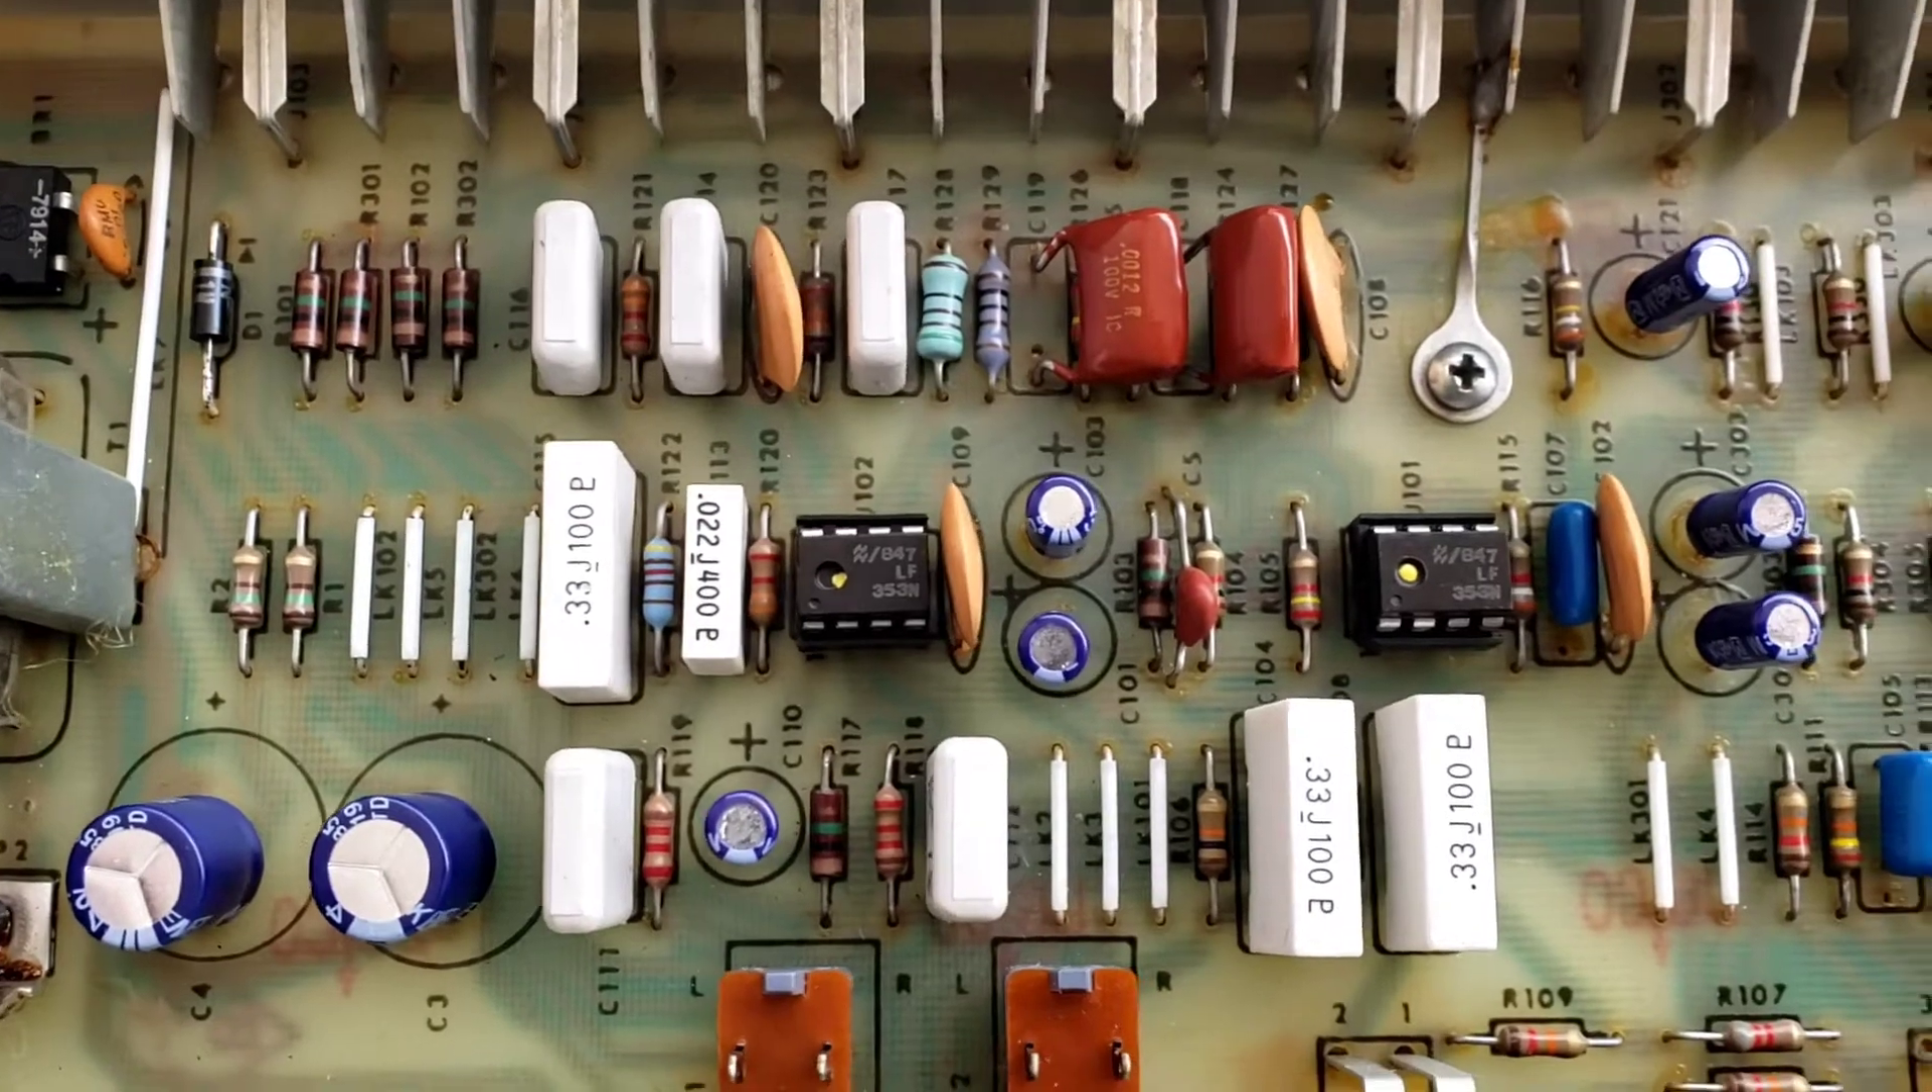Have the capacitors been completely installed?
Yes.